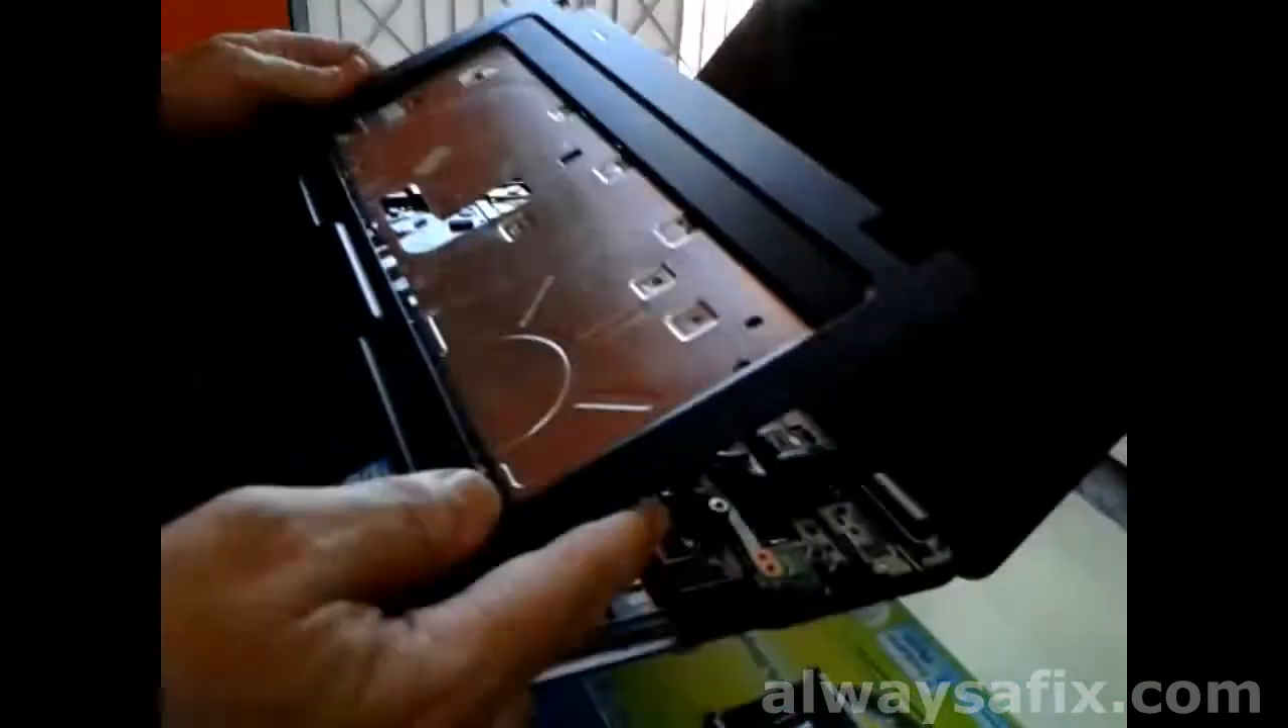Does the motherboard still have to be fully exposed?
Yes.